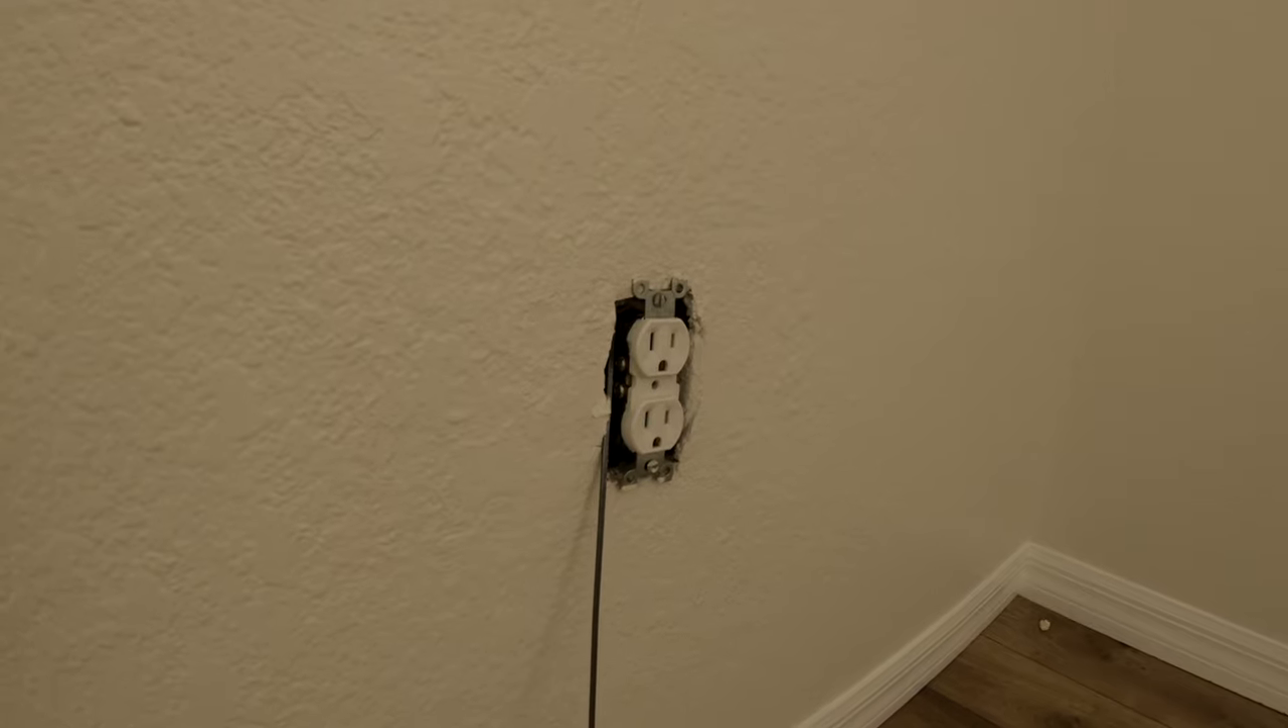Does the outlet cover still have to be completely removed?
No.